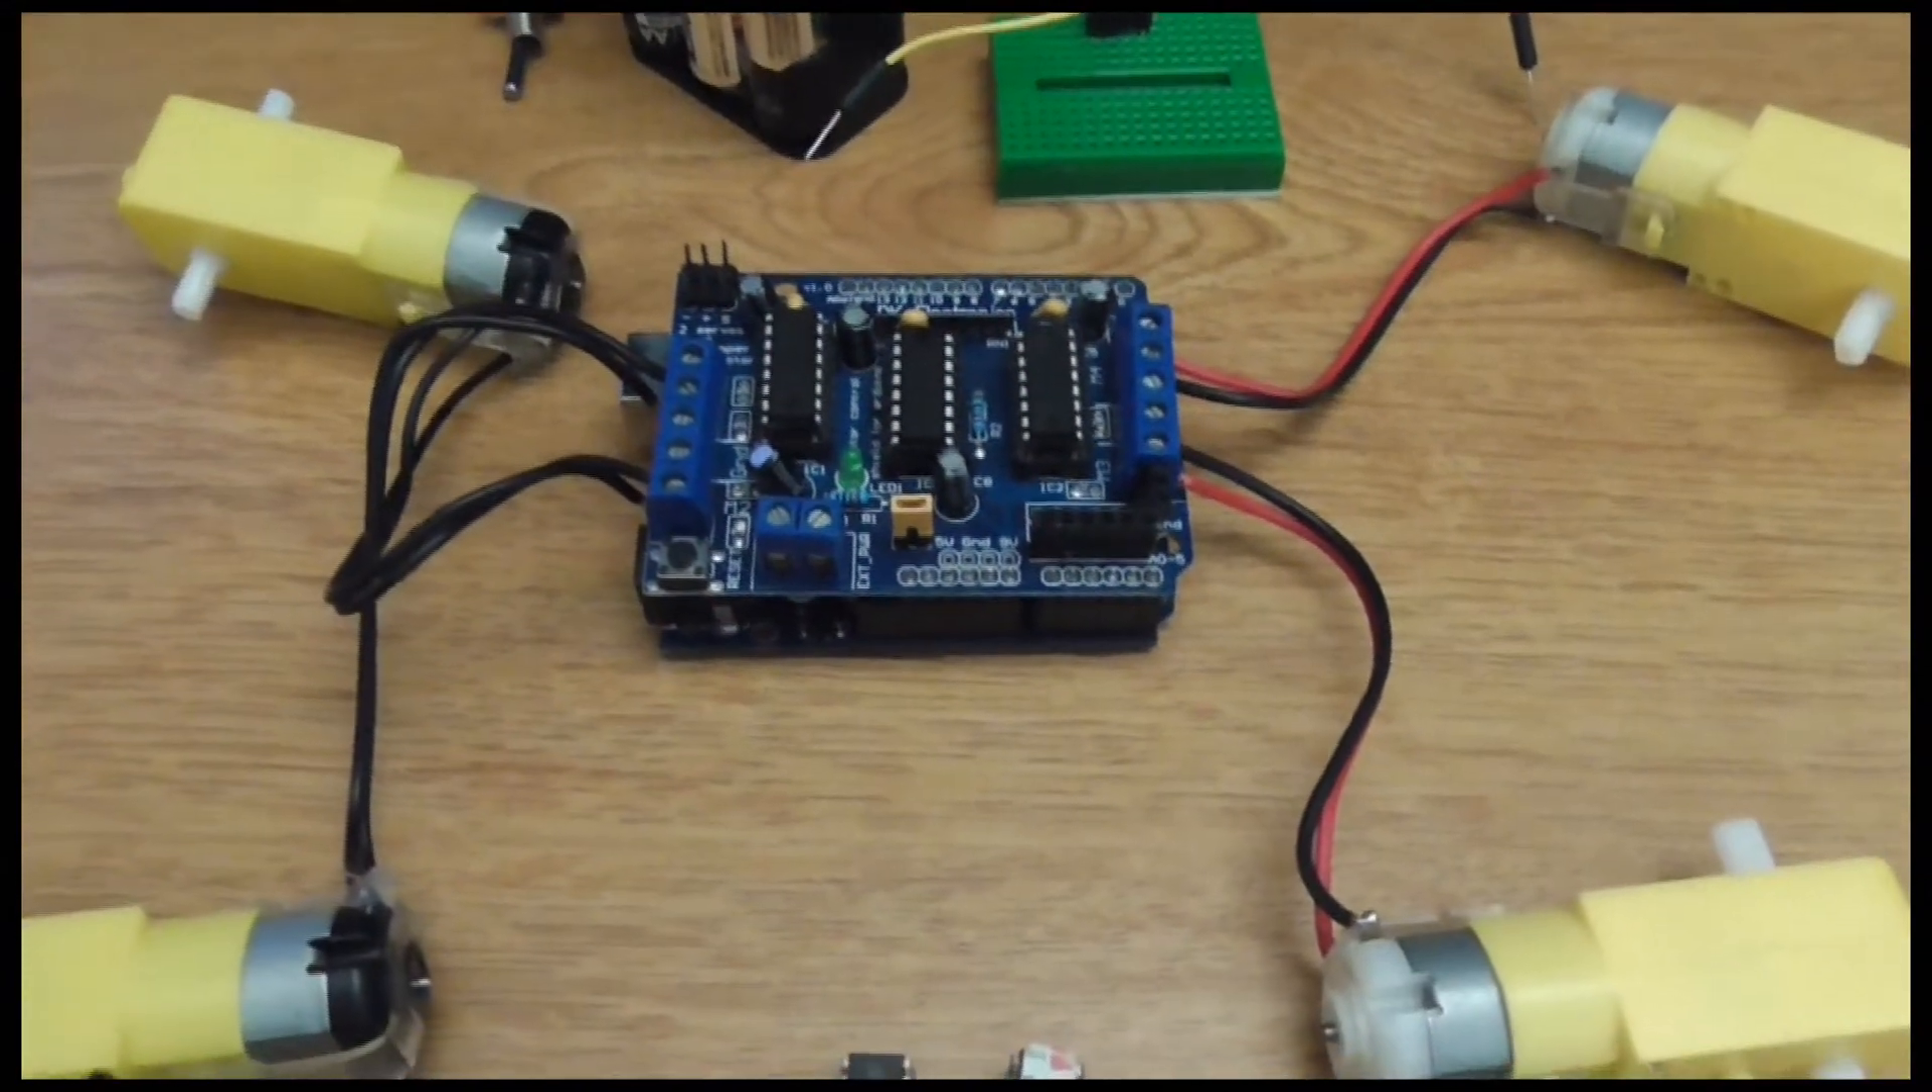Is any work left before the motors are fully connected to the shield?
No.